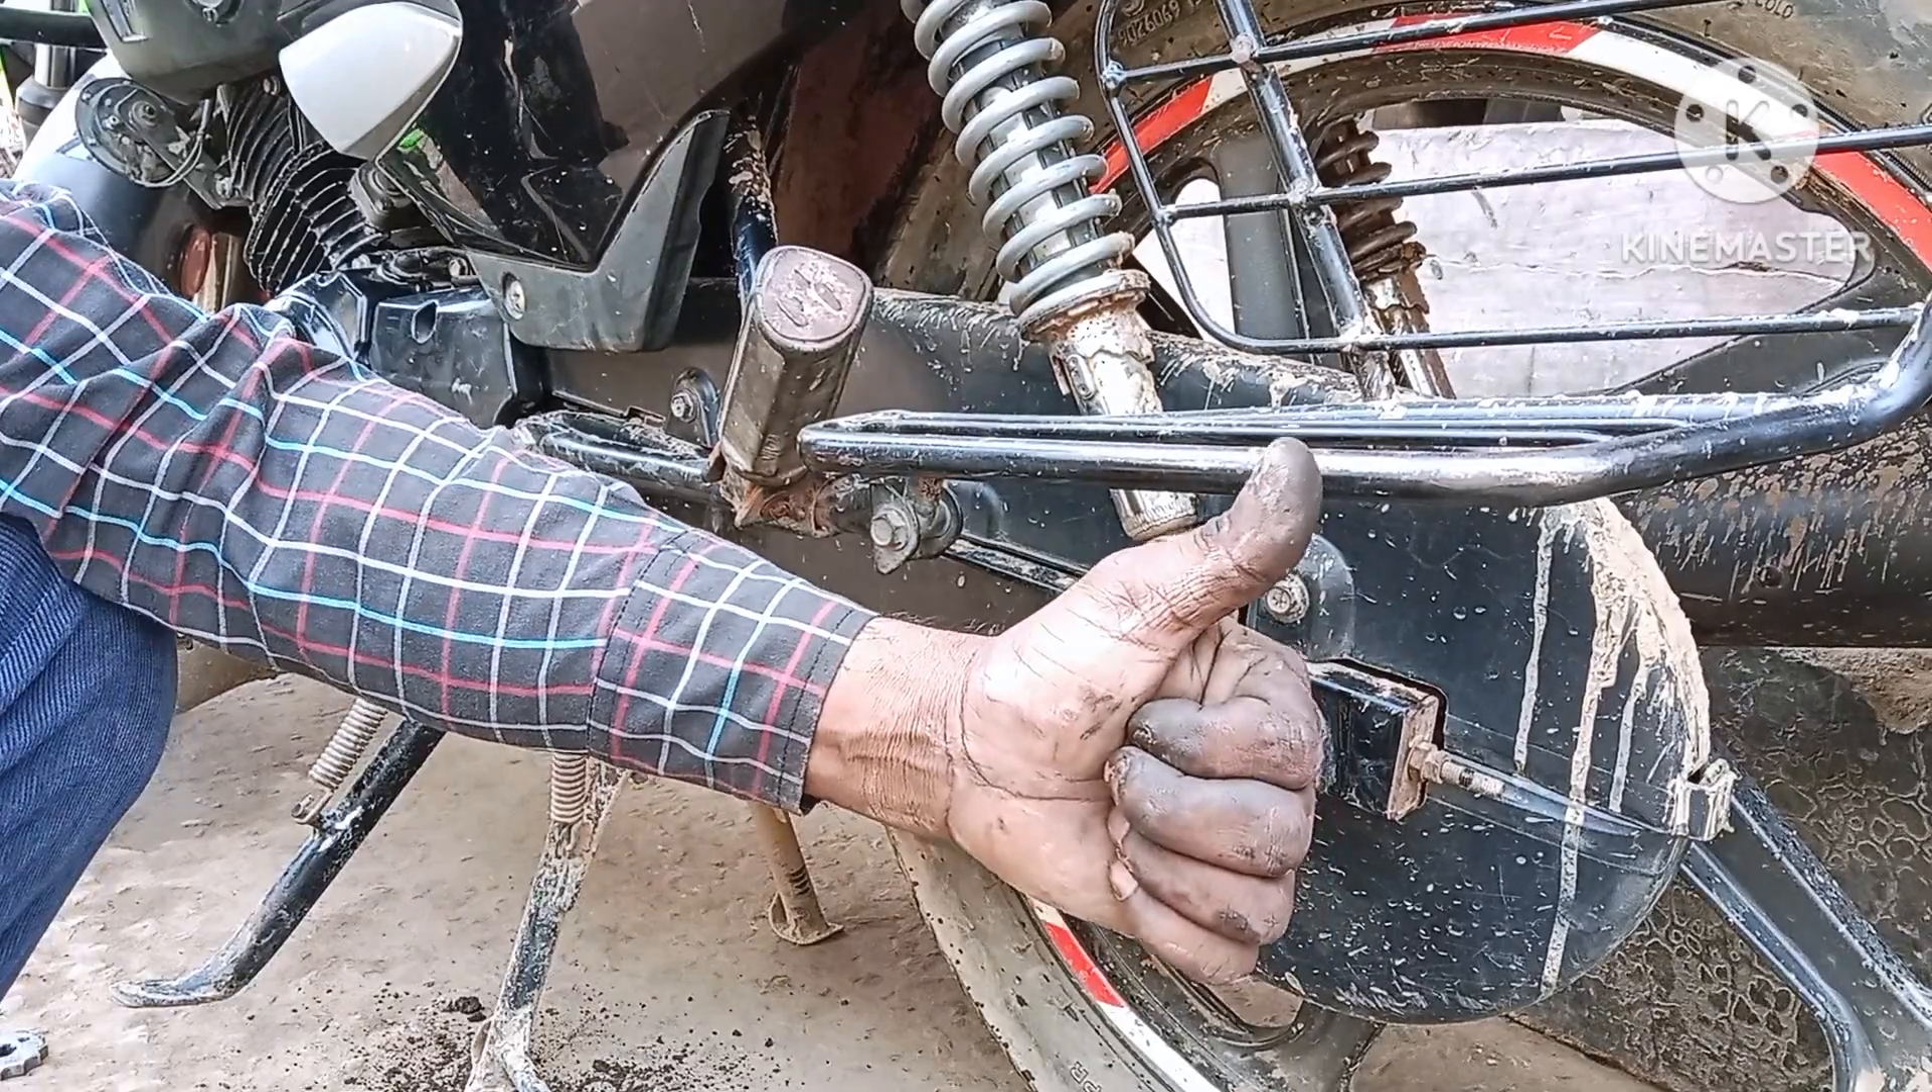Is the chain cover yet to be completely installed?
No.